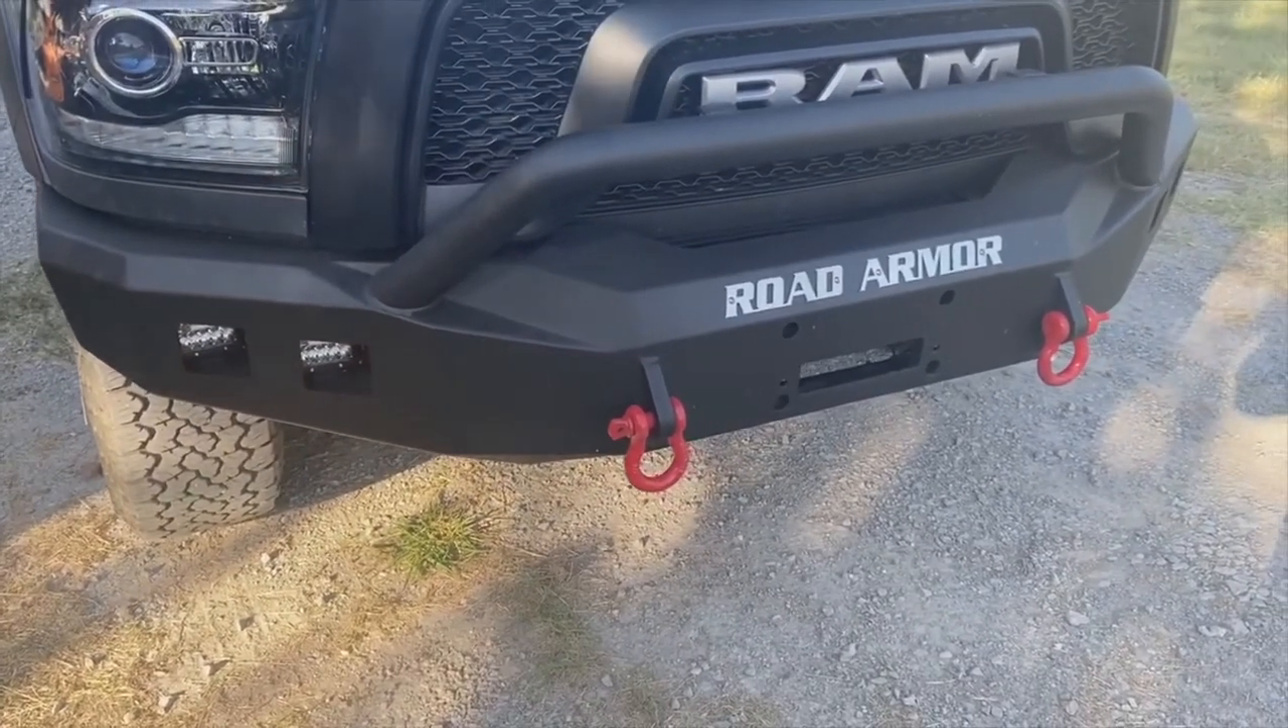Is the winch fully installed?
No.